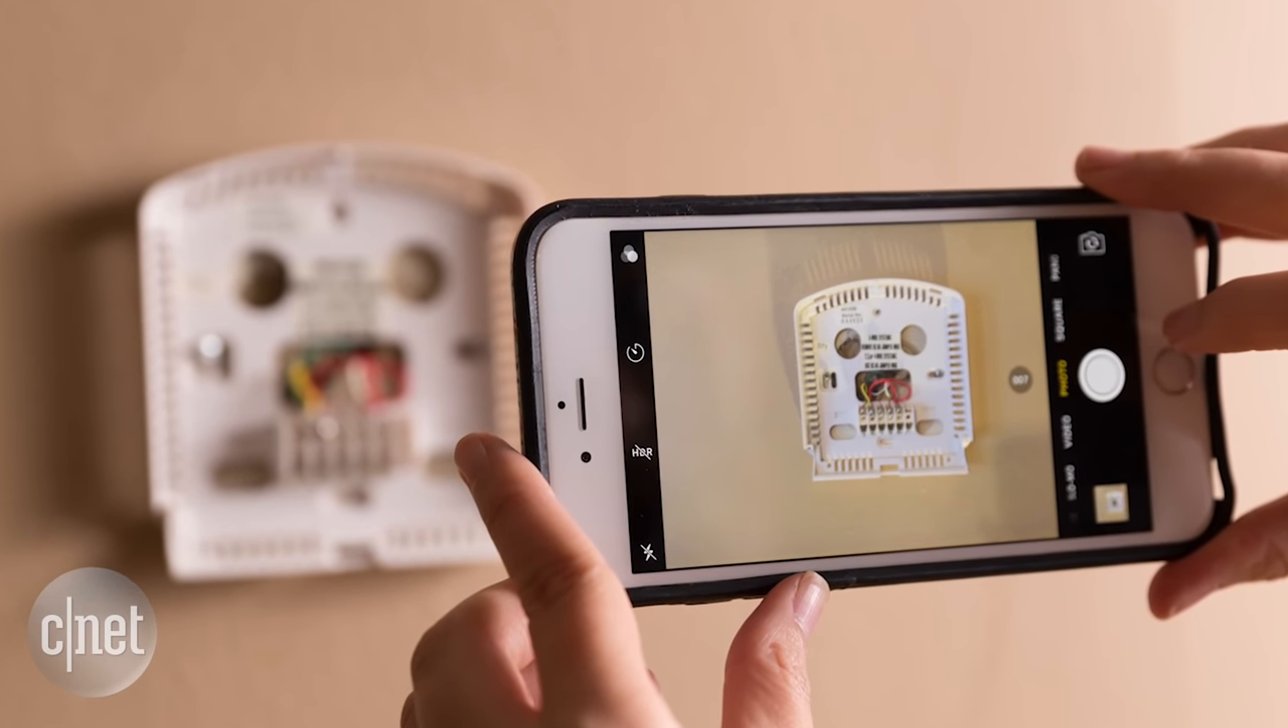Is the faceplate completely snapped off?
Yes.